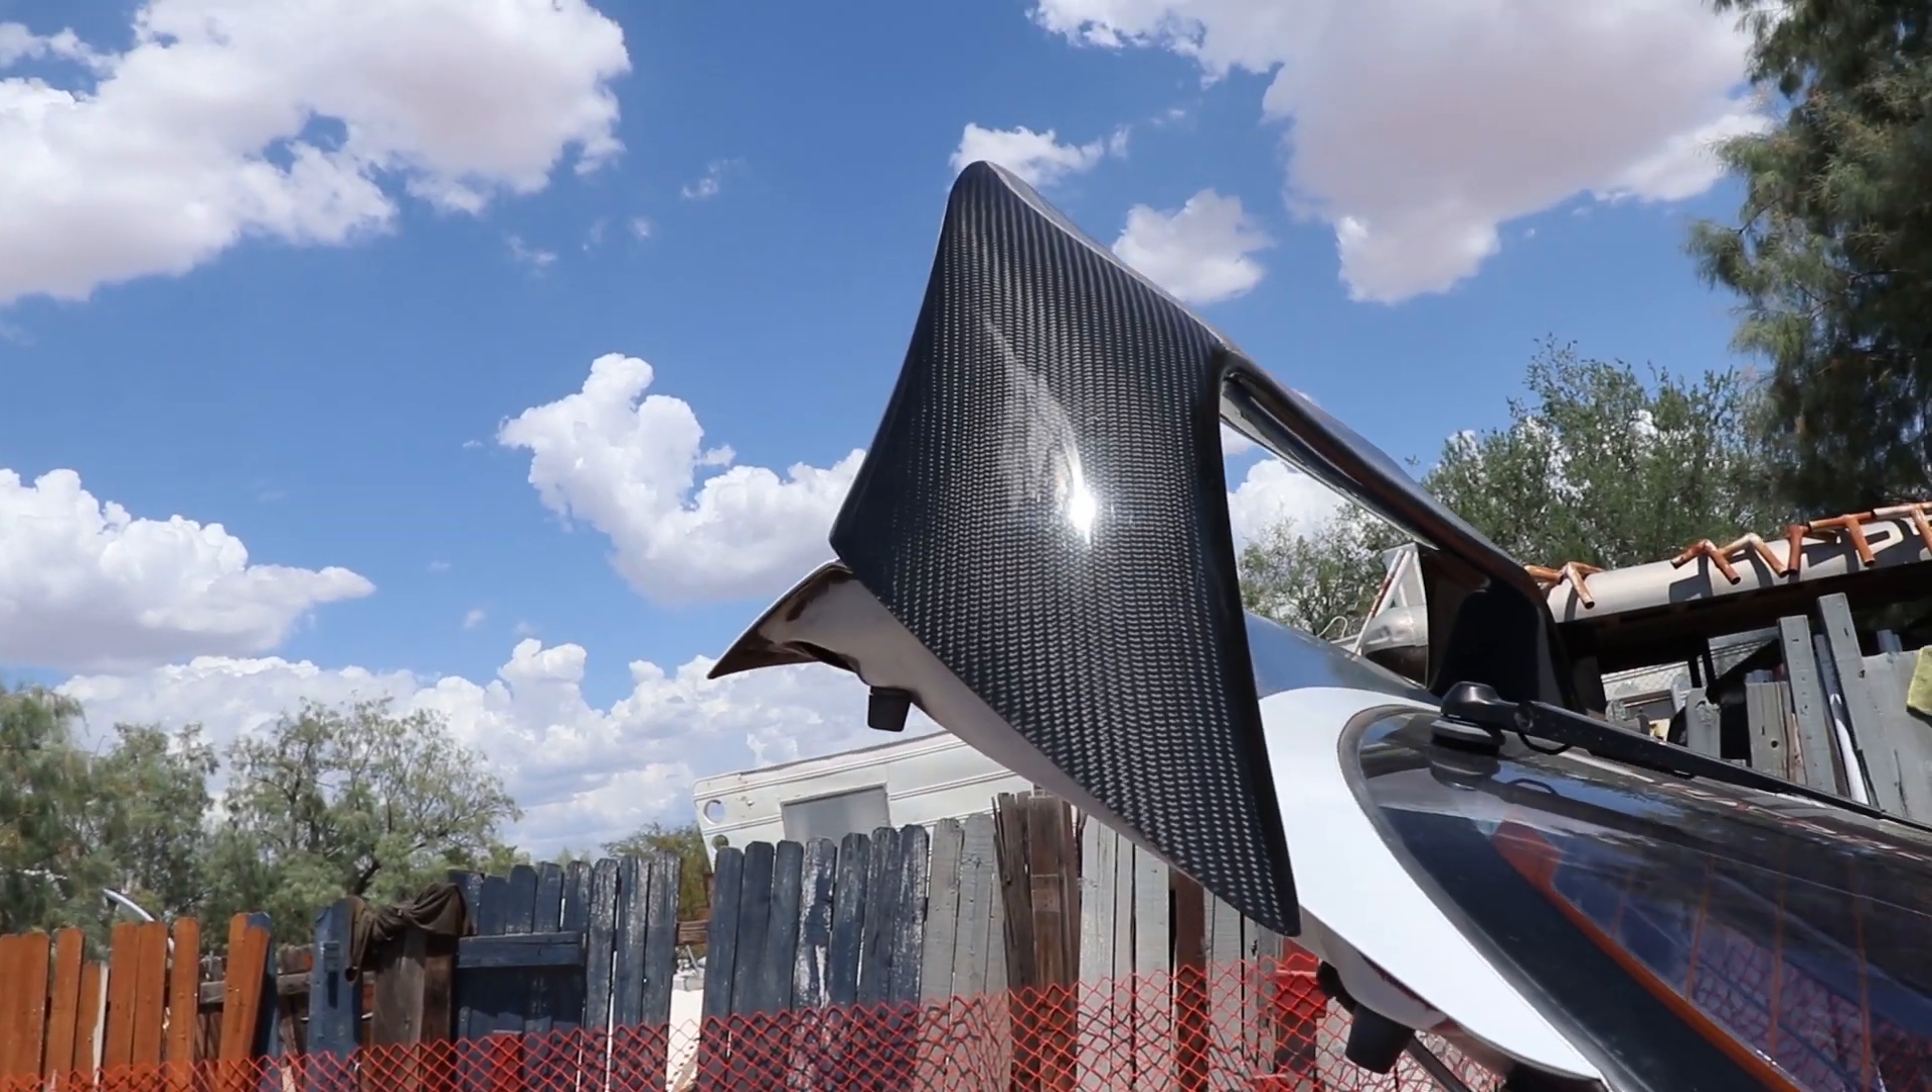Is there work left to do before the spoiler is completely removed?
Yes.